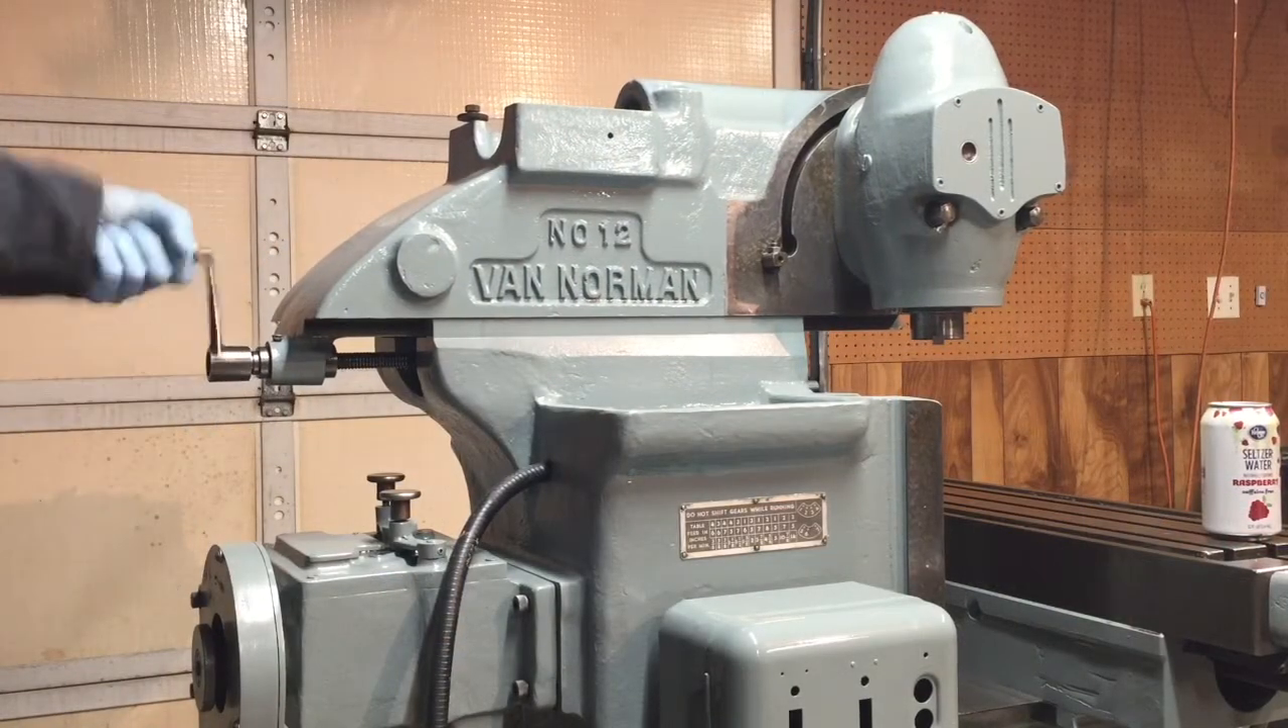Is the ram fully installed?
Yes.